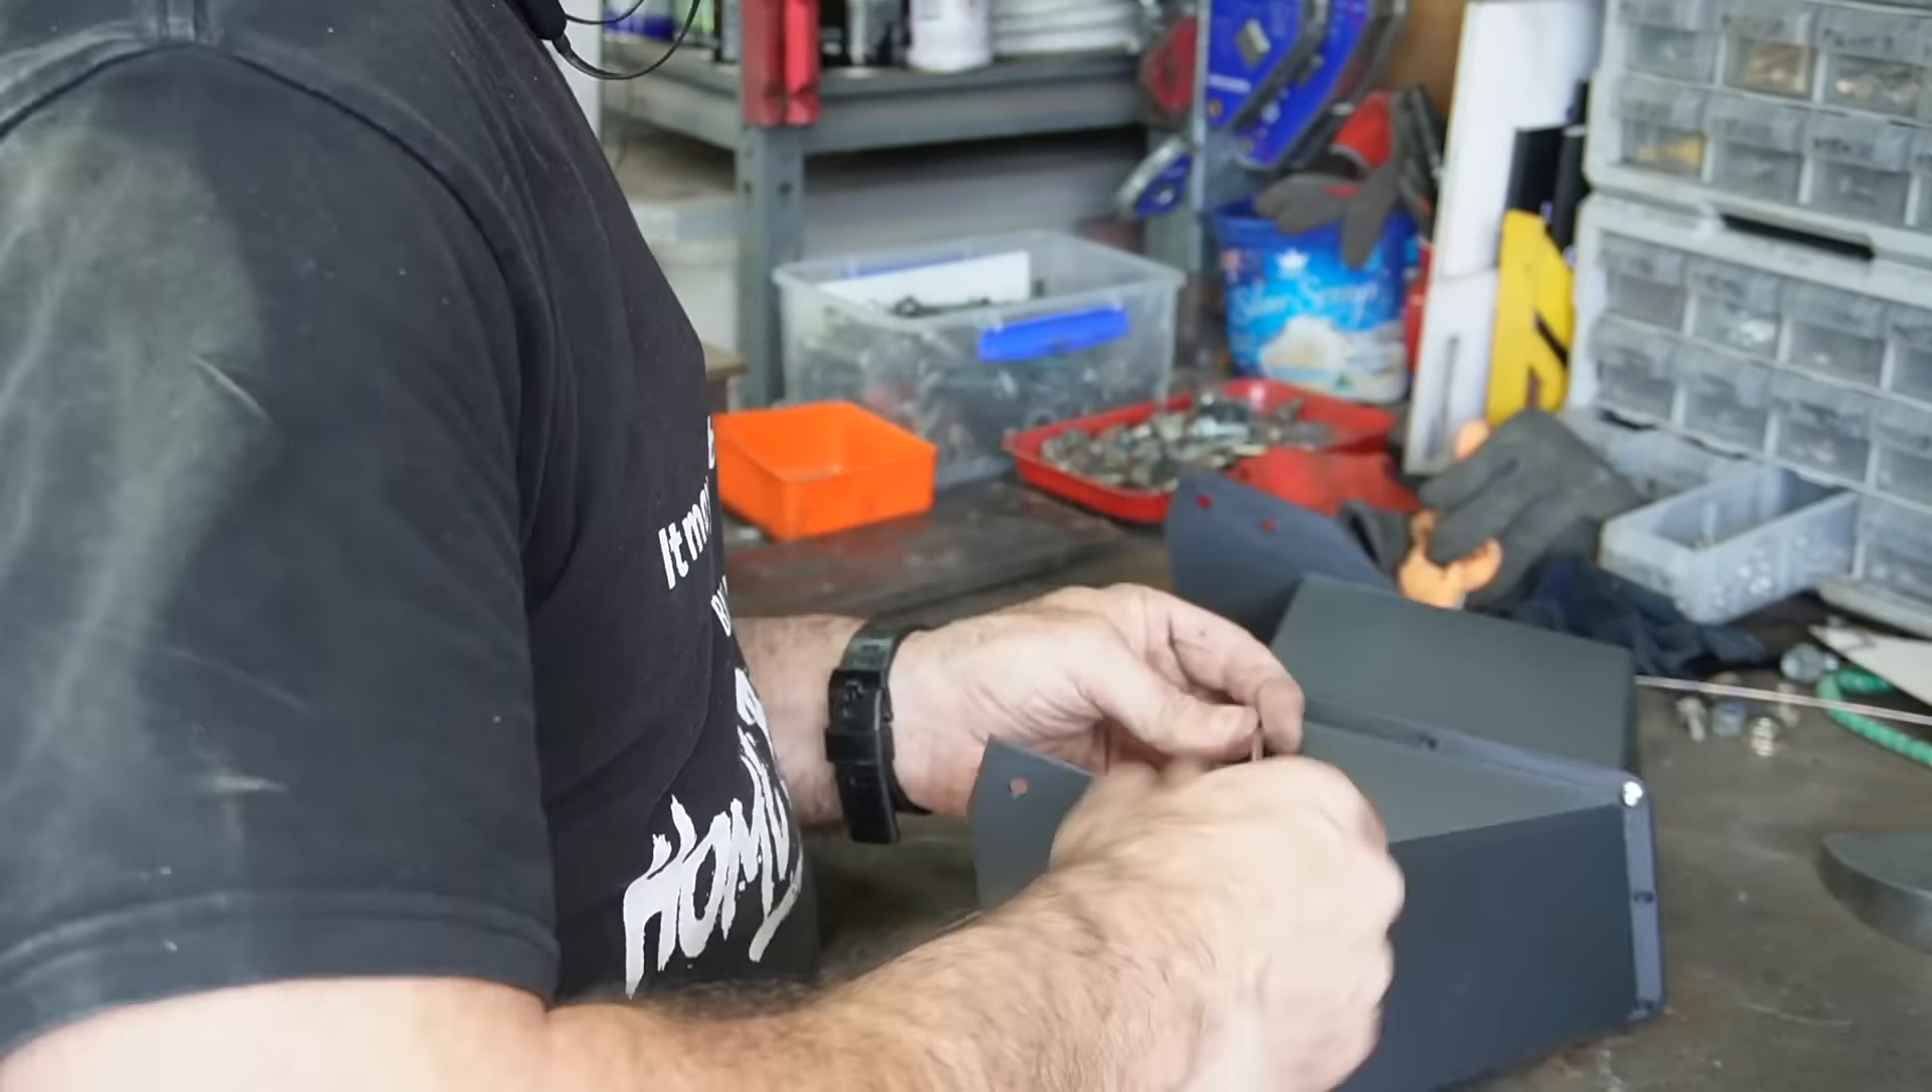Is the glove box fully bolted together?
No.